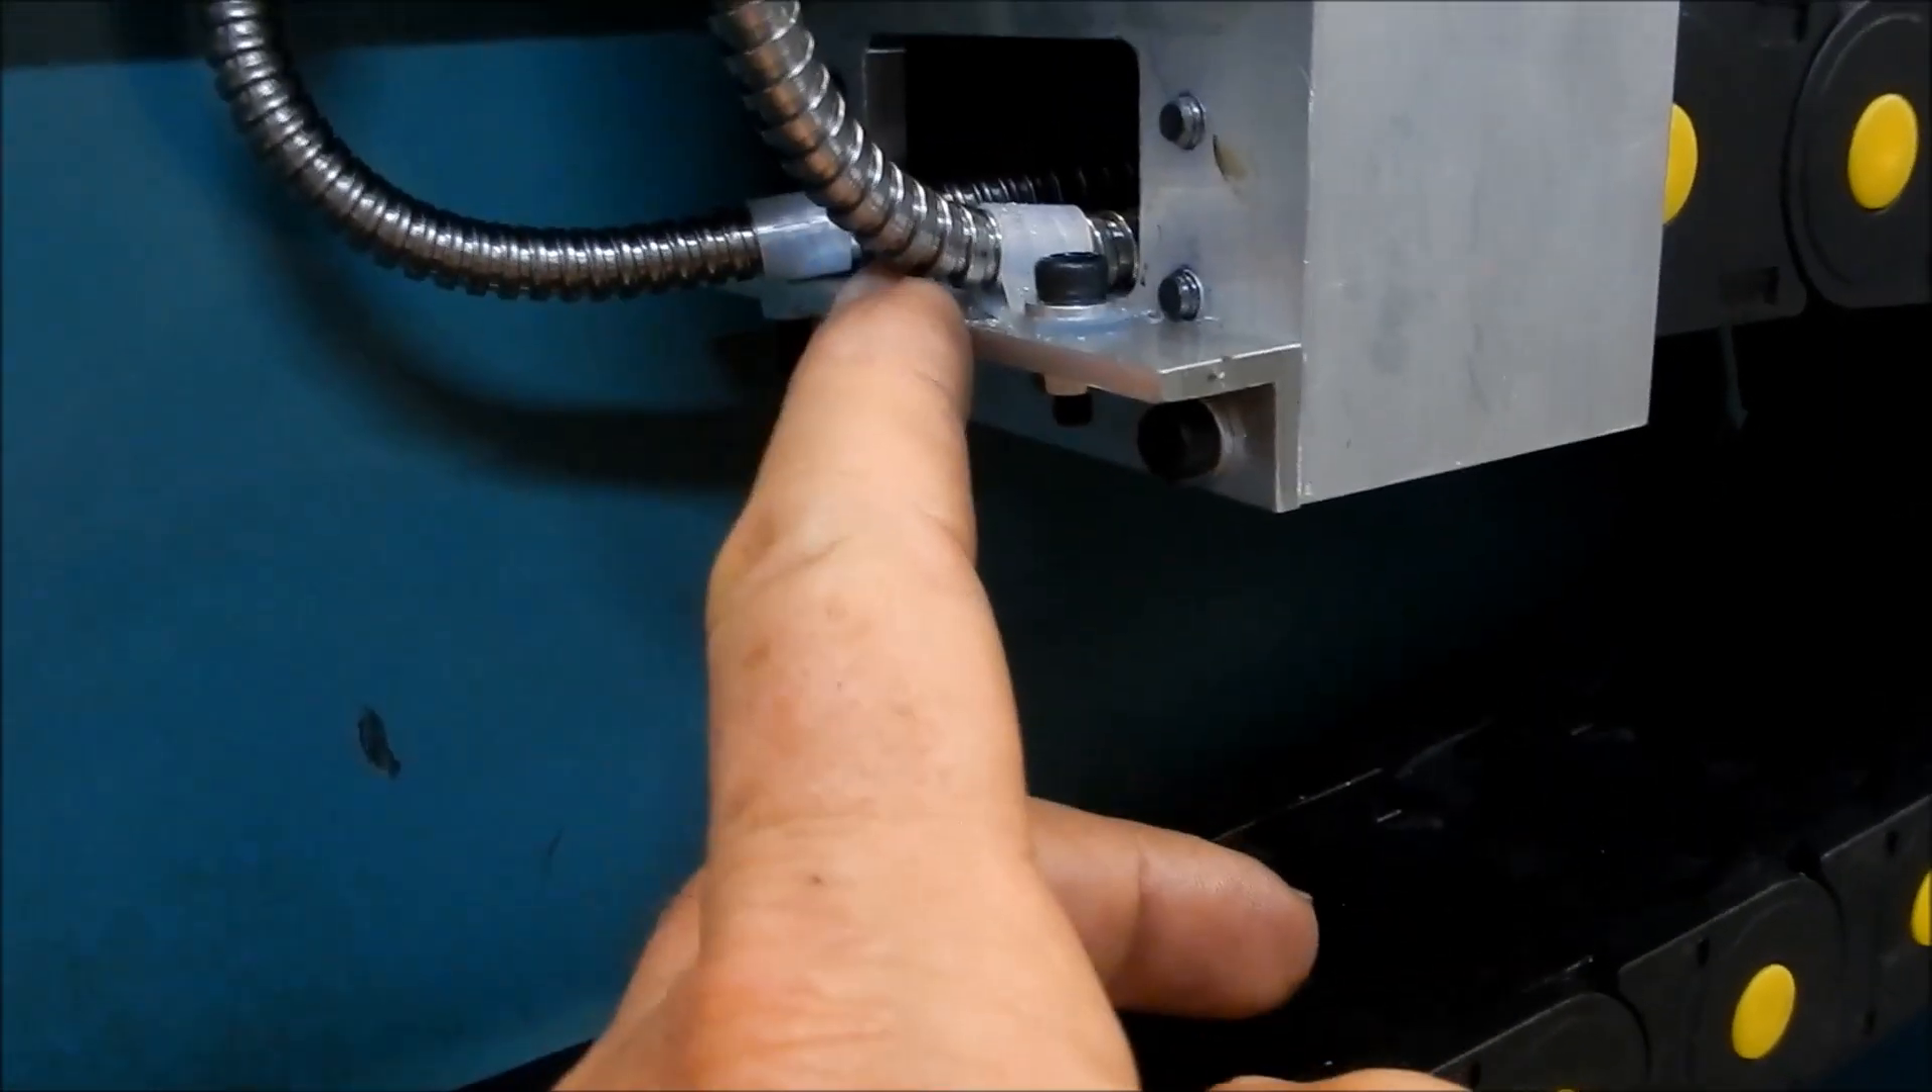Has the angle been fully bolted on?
Yes.